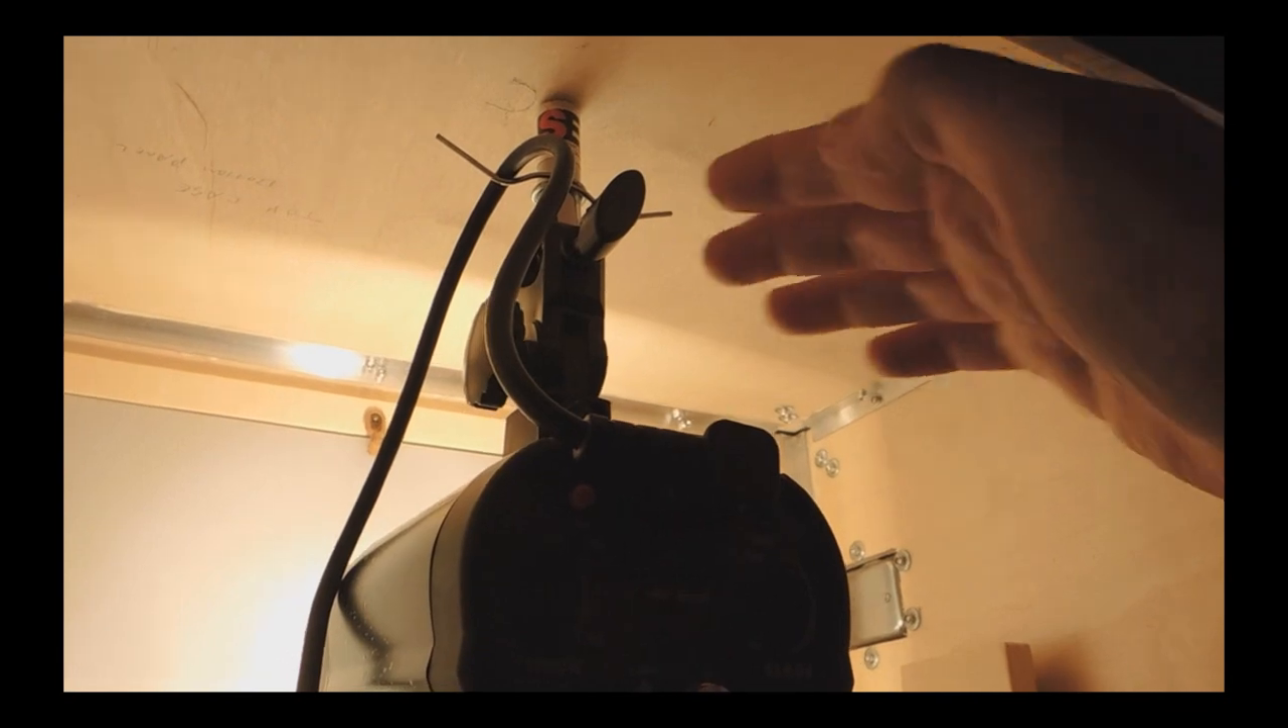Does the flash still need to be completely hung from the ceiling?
No.